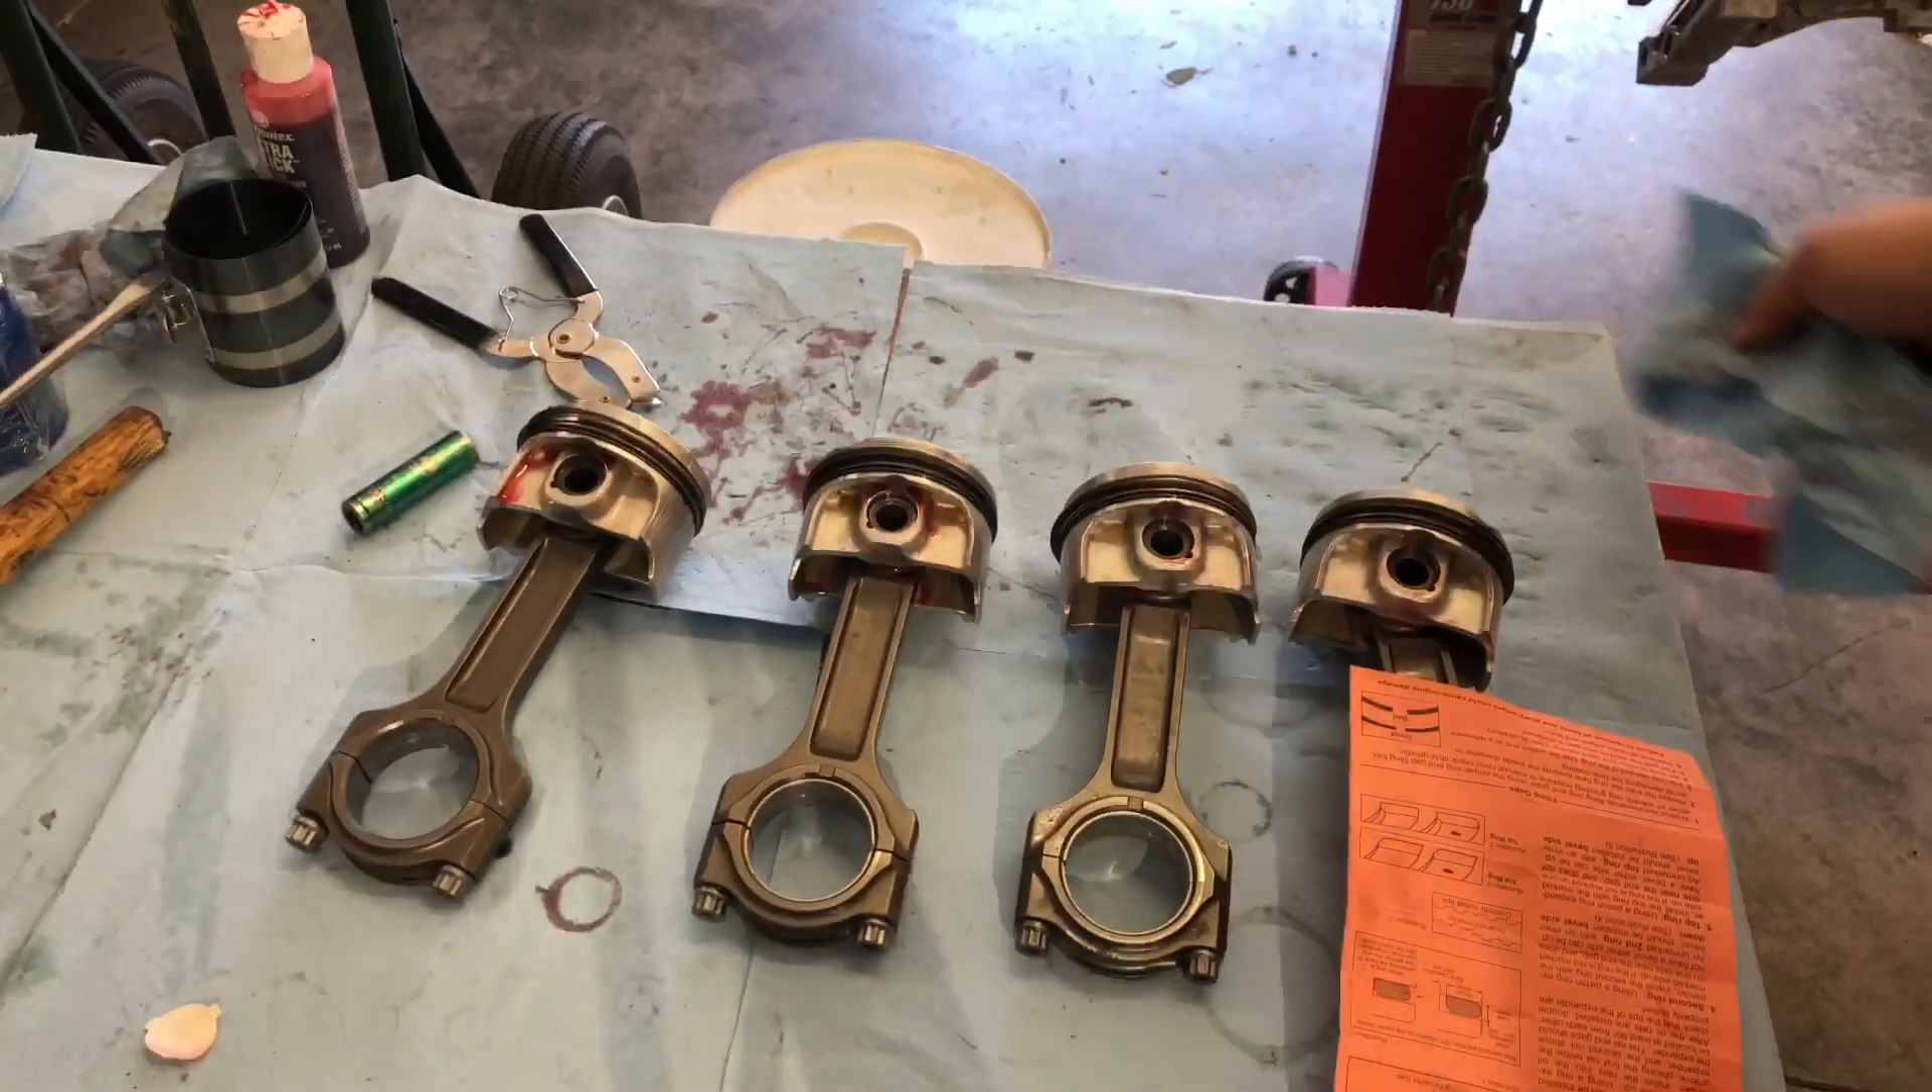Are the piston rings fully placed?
Yes.